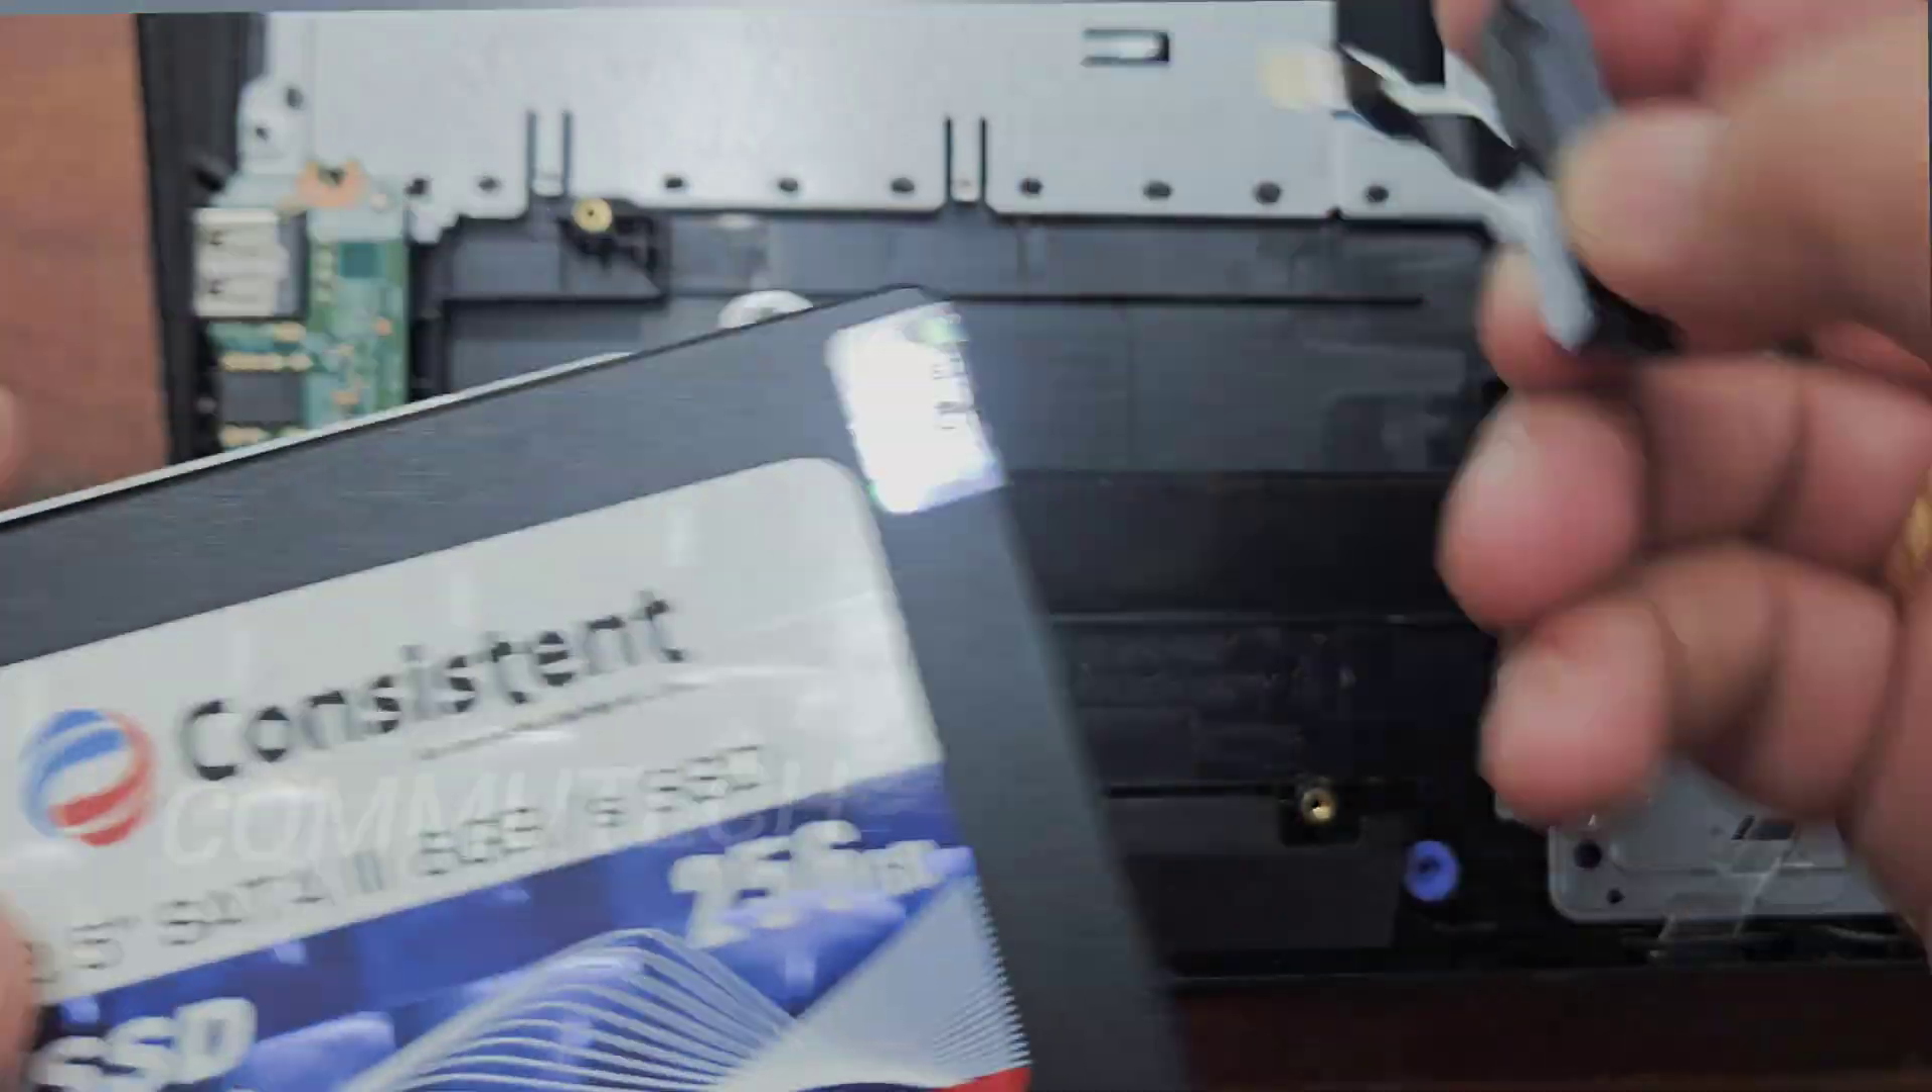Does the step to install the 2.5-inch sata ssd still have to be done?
Yes.